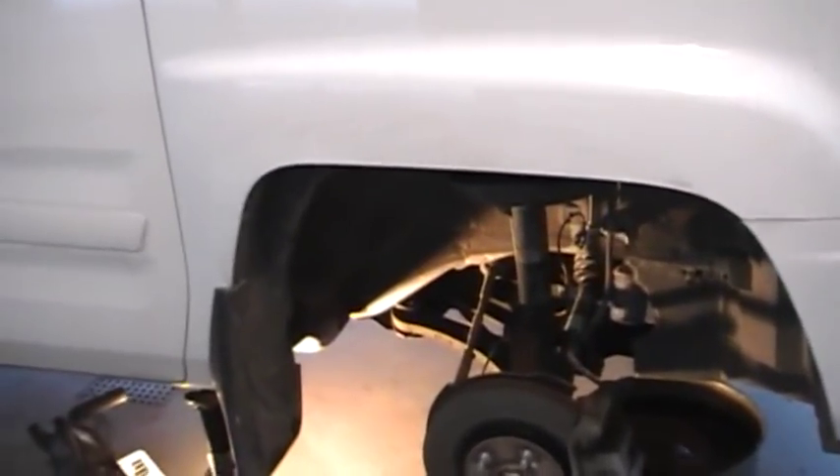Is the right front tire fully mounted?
No.